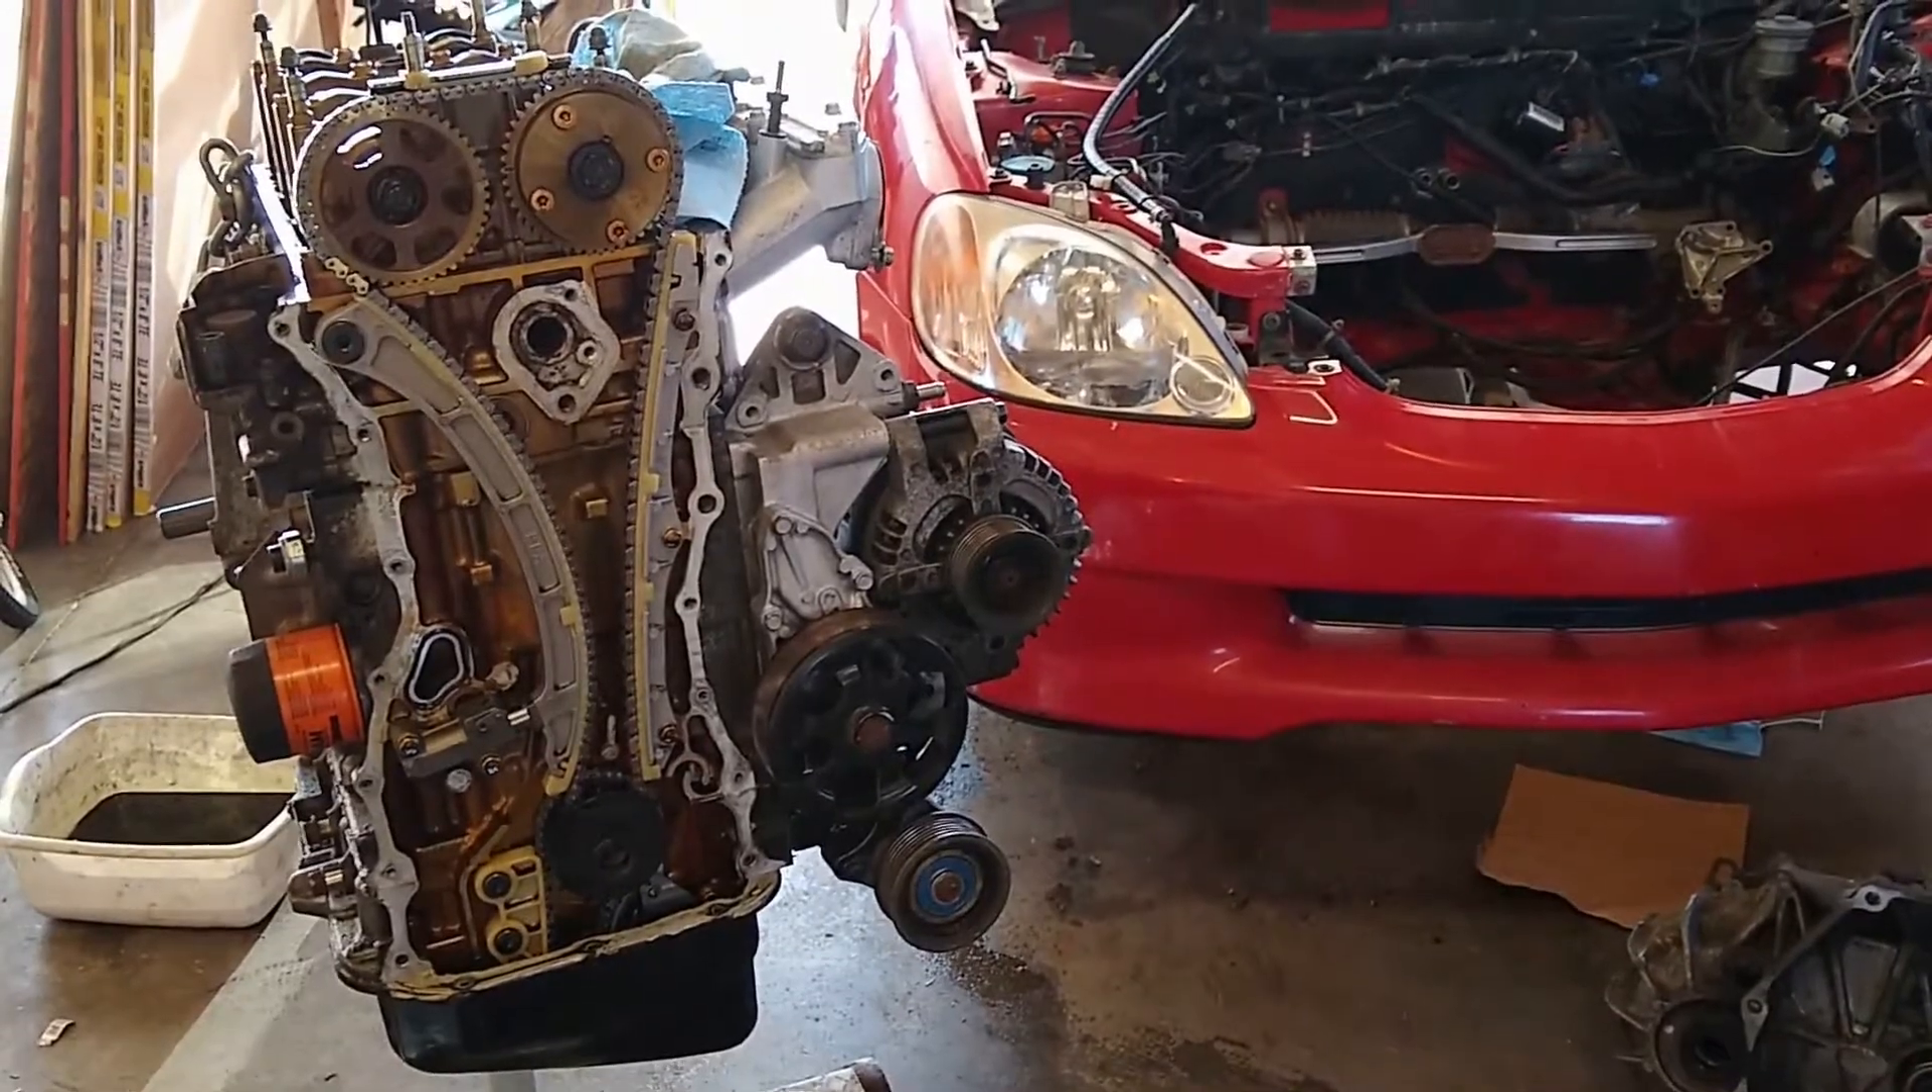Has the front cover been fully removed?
Yes.